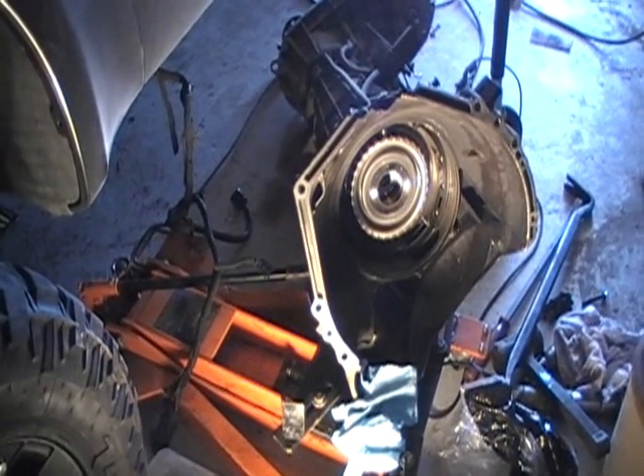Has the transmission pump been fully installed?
No.